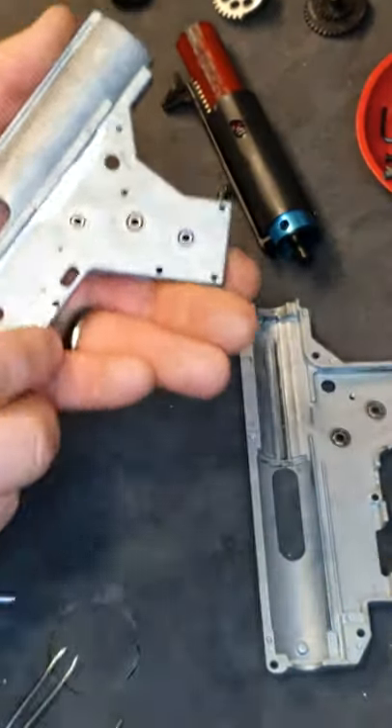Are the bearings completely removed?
No.